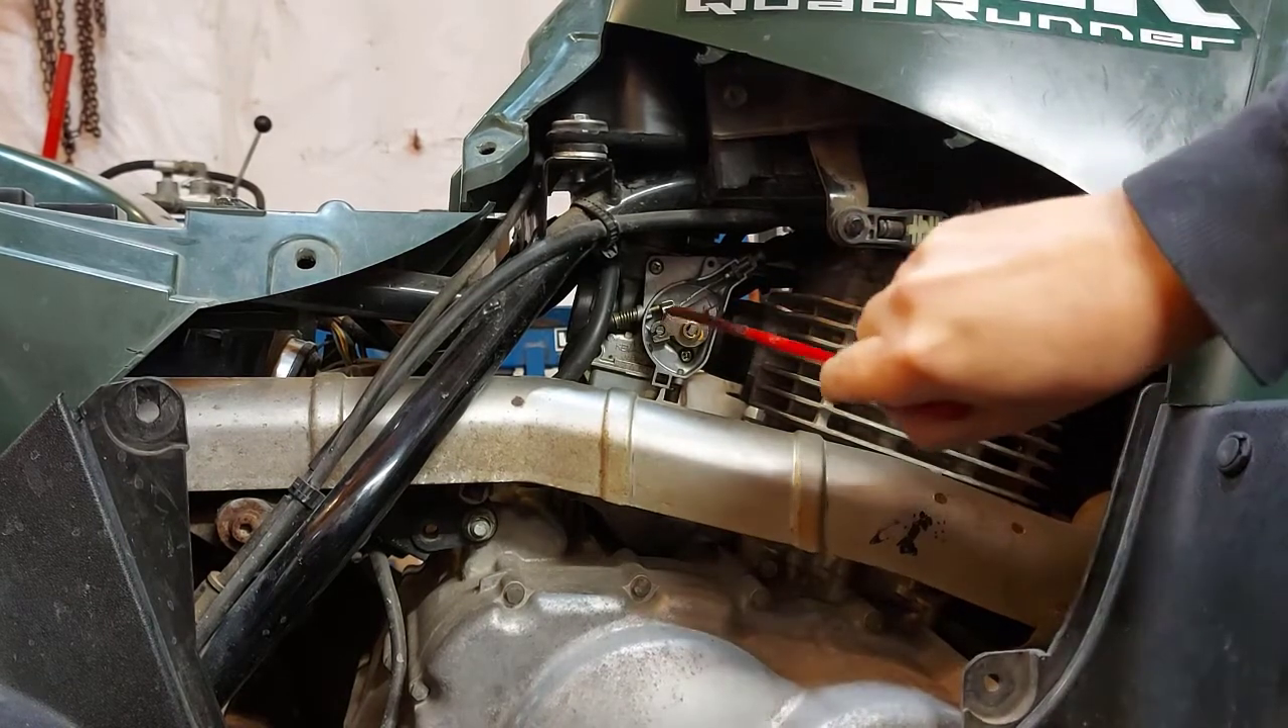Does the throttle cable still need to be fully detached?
Yes.